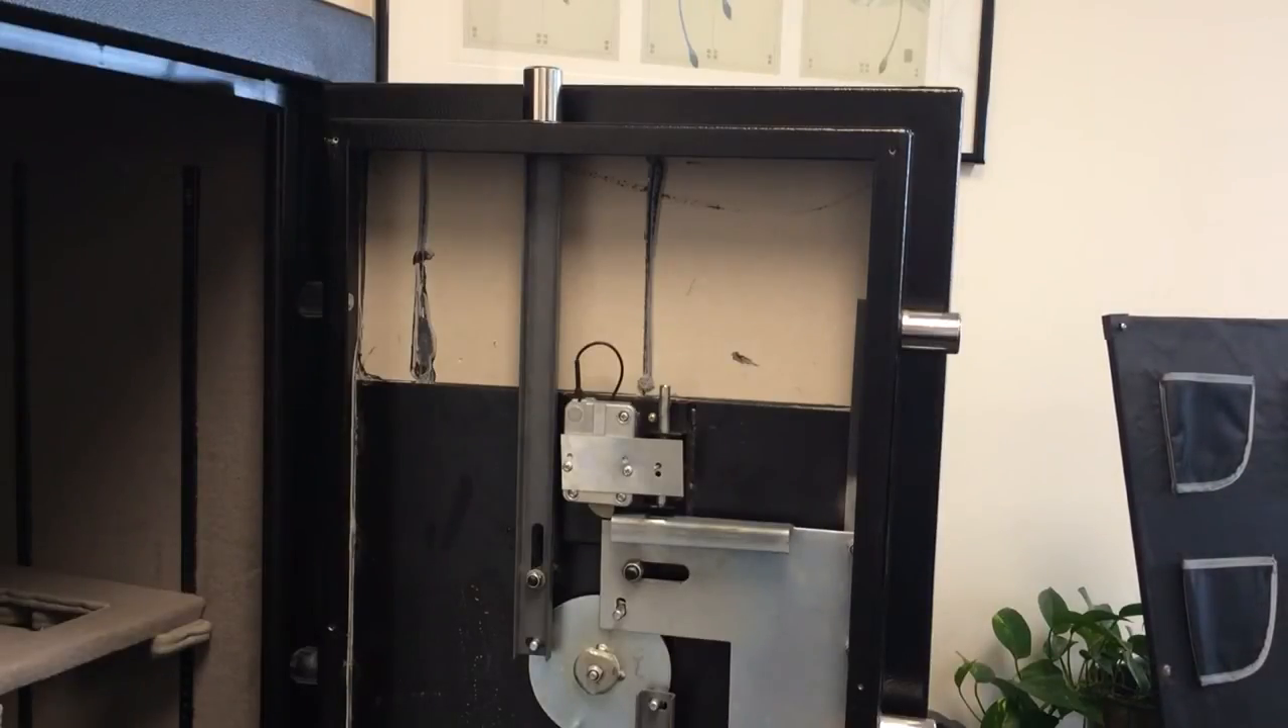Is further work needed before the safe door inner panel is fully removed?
No.